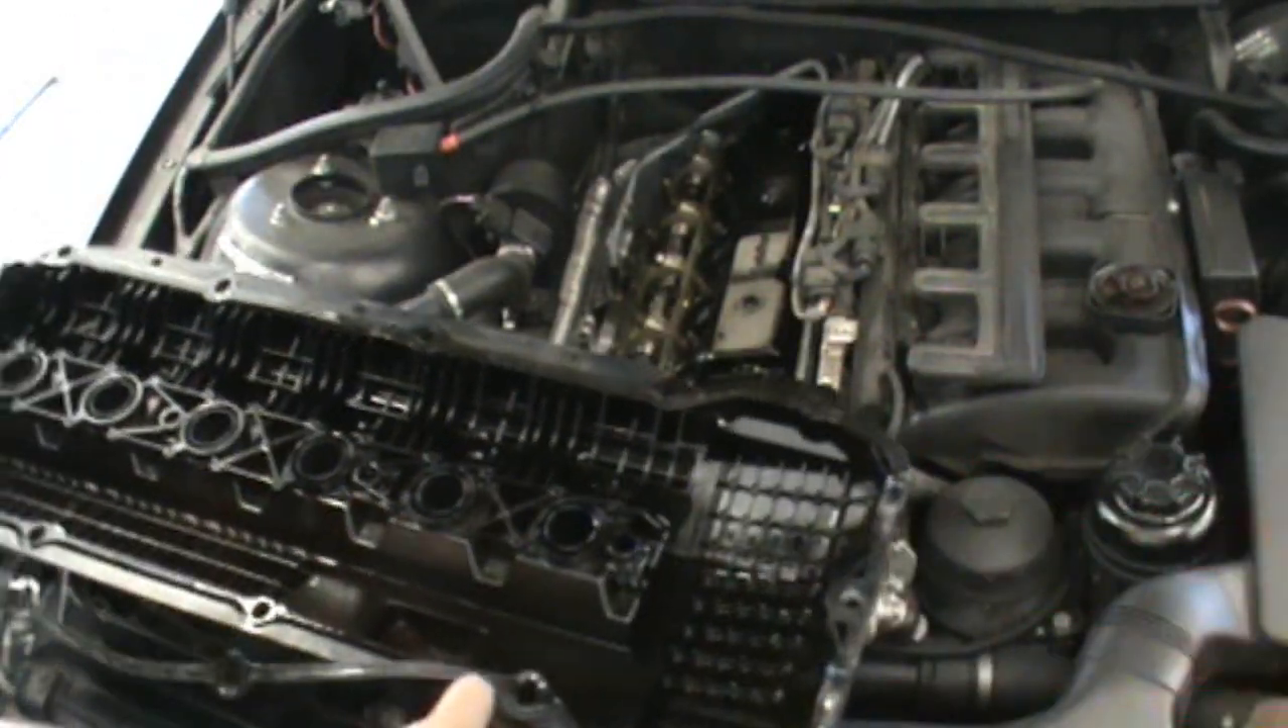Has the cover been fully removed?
Yes.